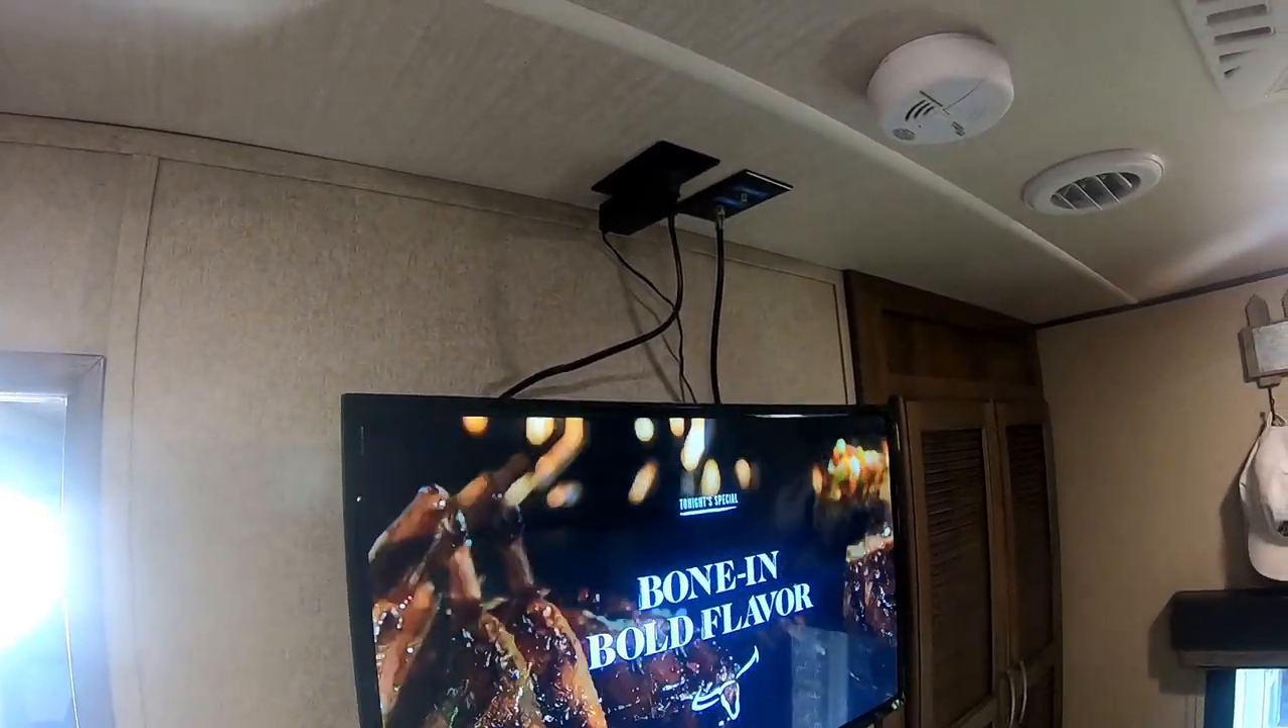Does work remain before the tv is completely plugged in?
No.